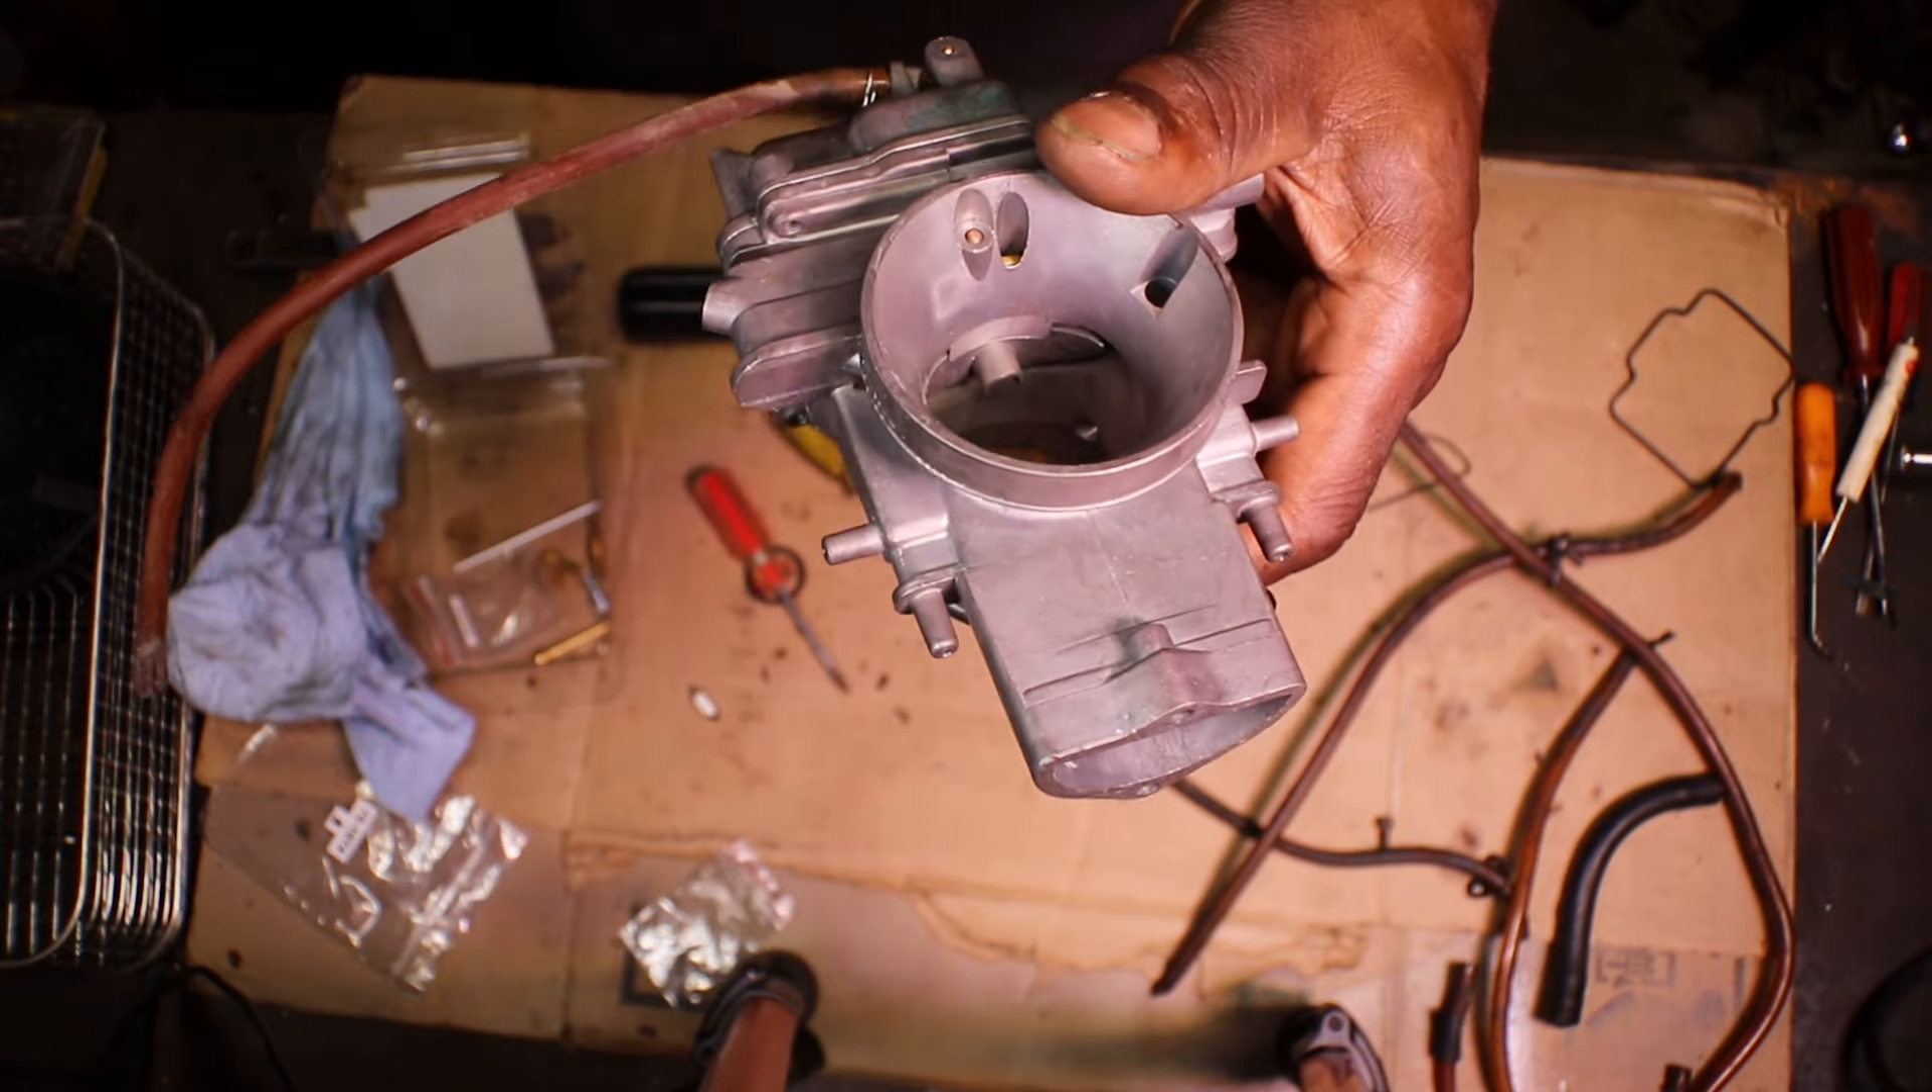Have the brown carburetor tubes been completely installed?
No.